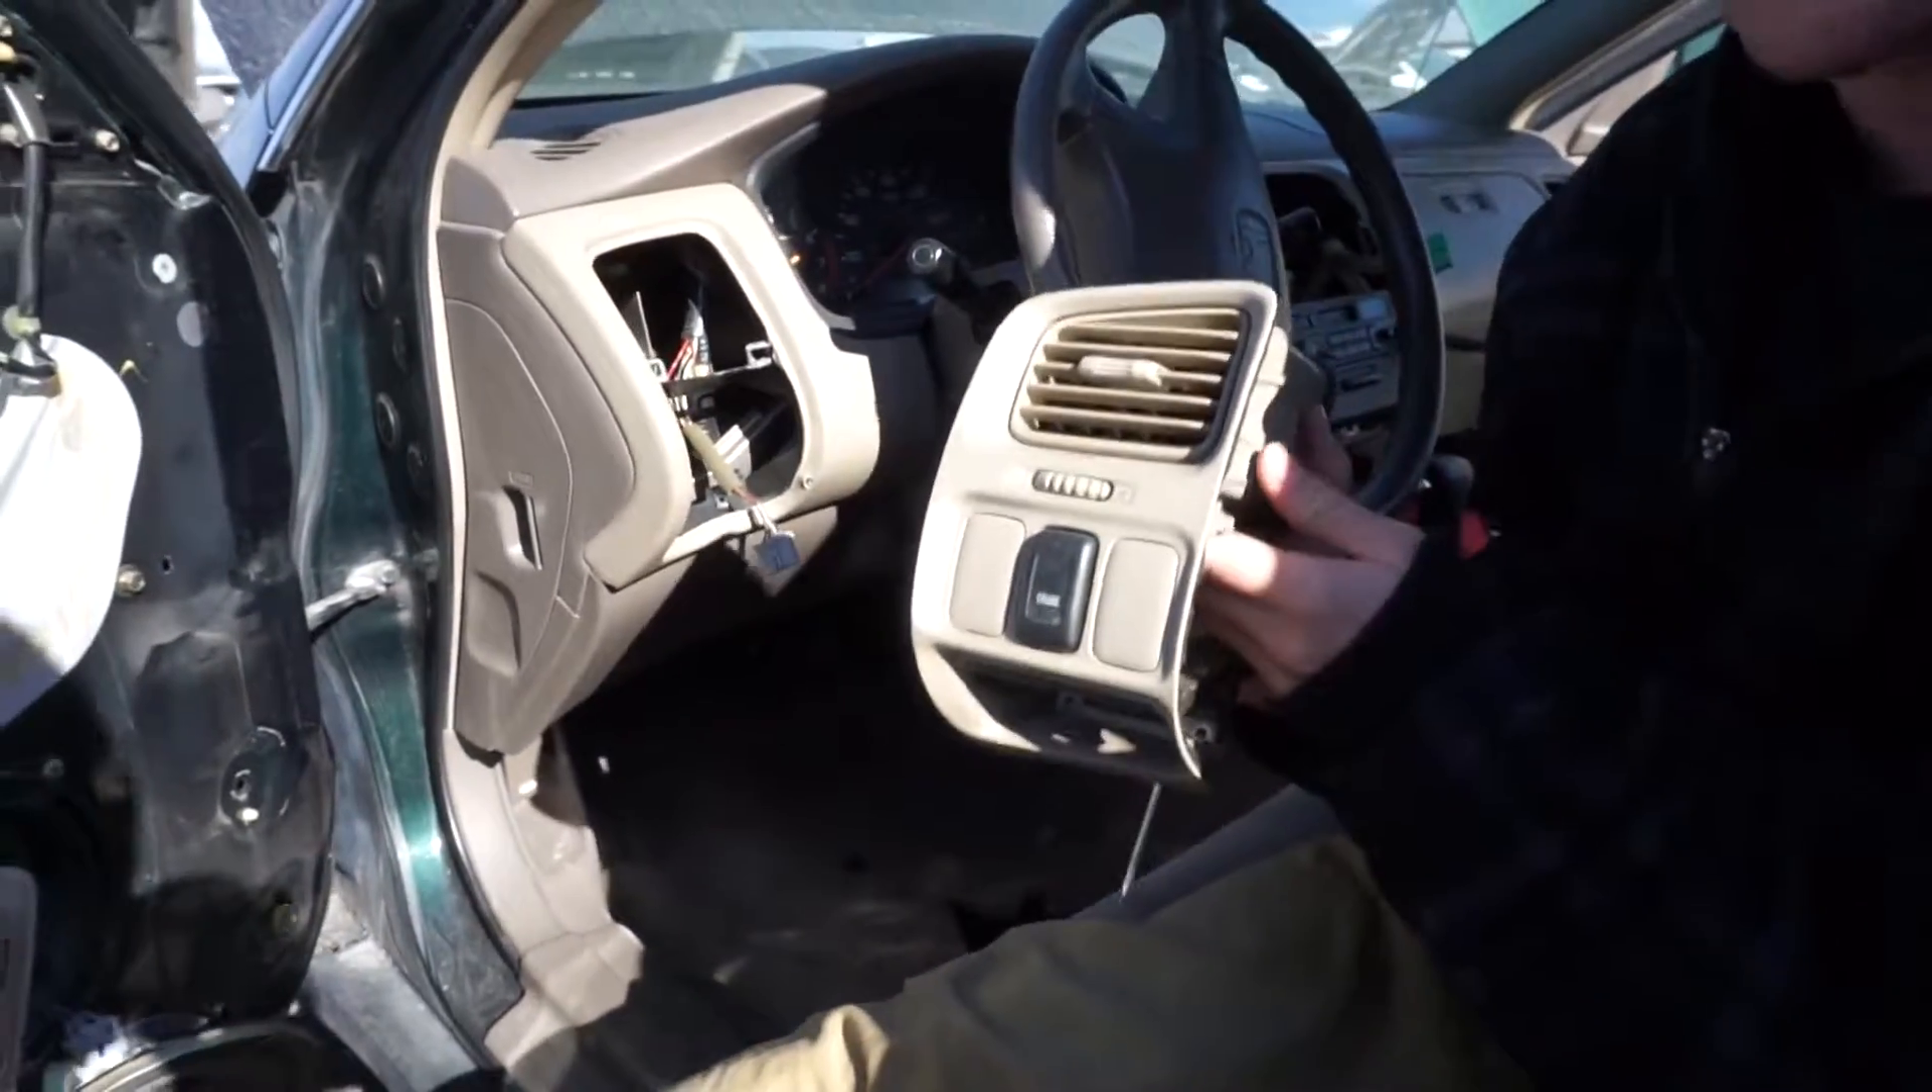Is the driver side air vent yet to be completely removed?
No.